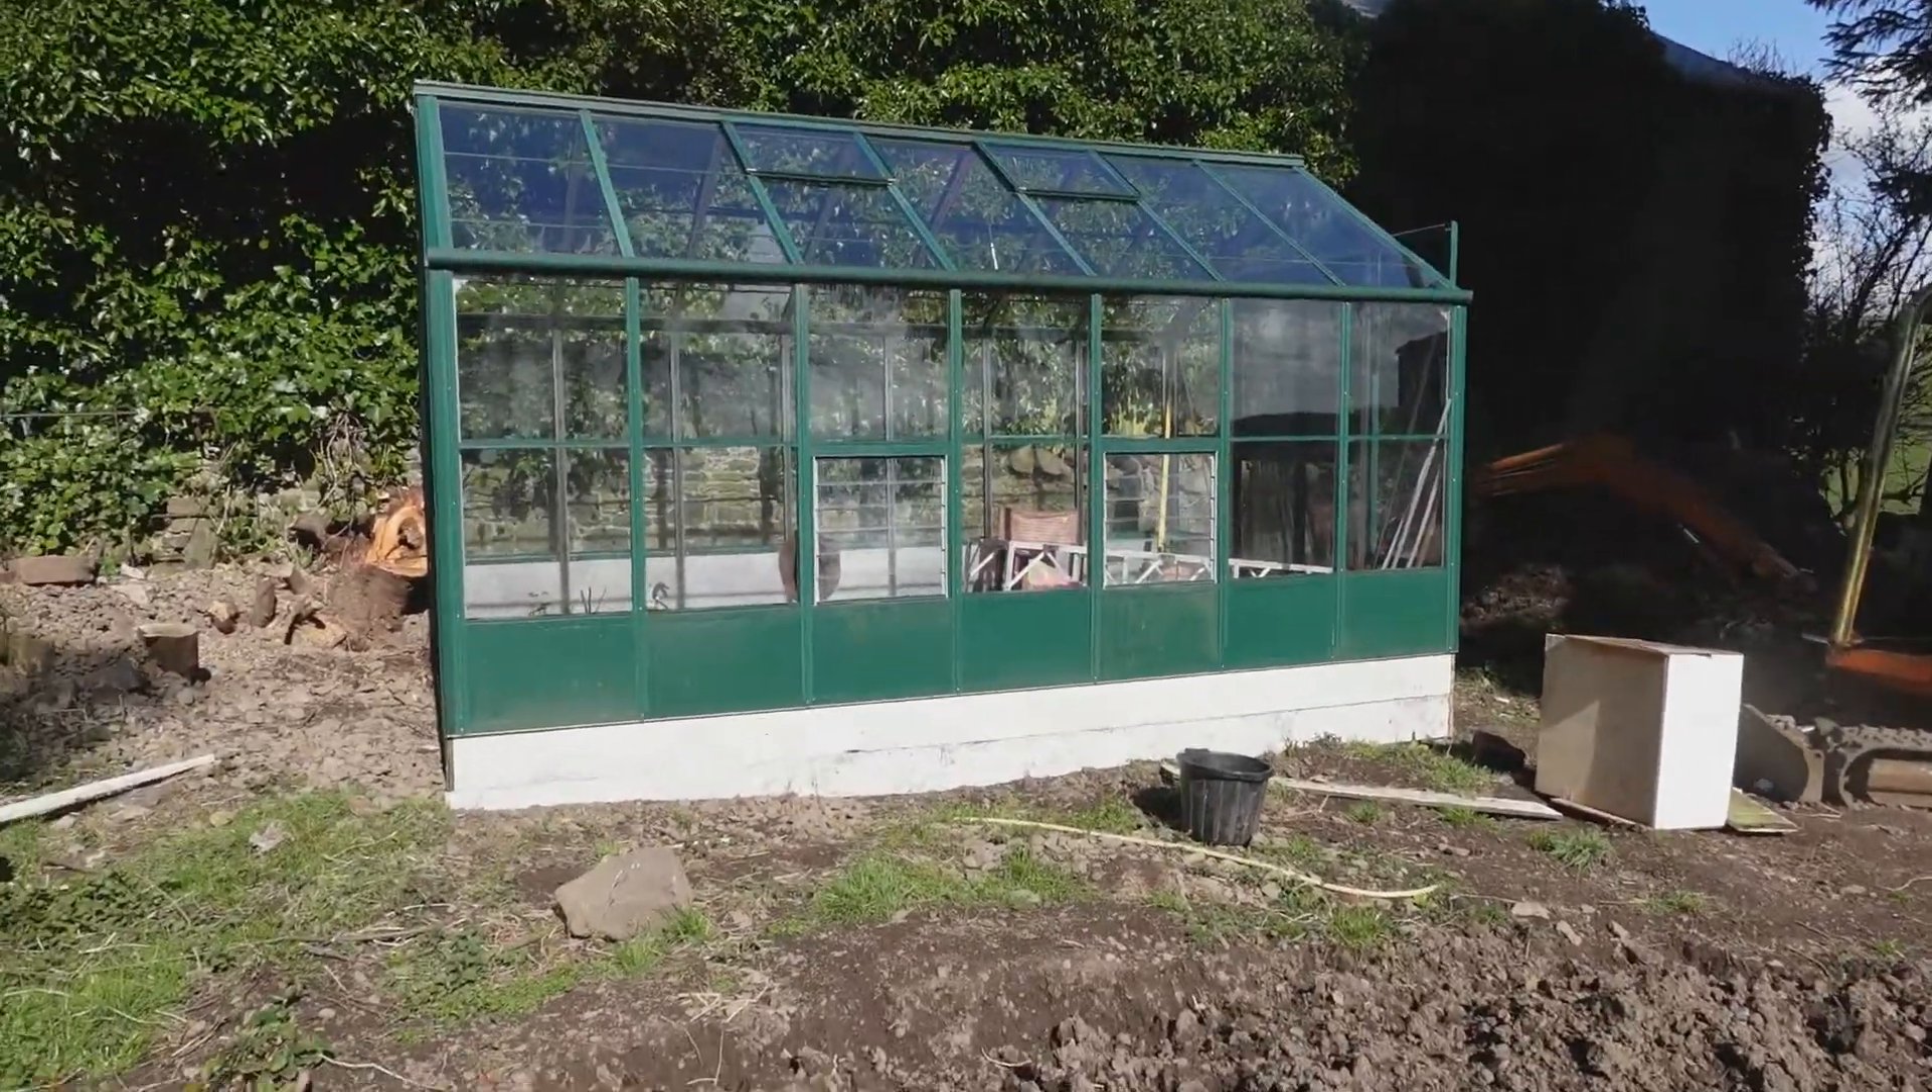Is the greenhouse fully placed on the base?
Yes.